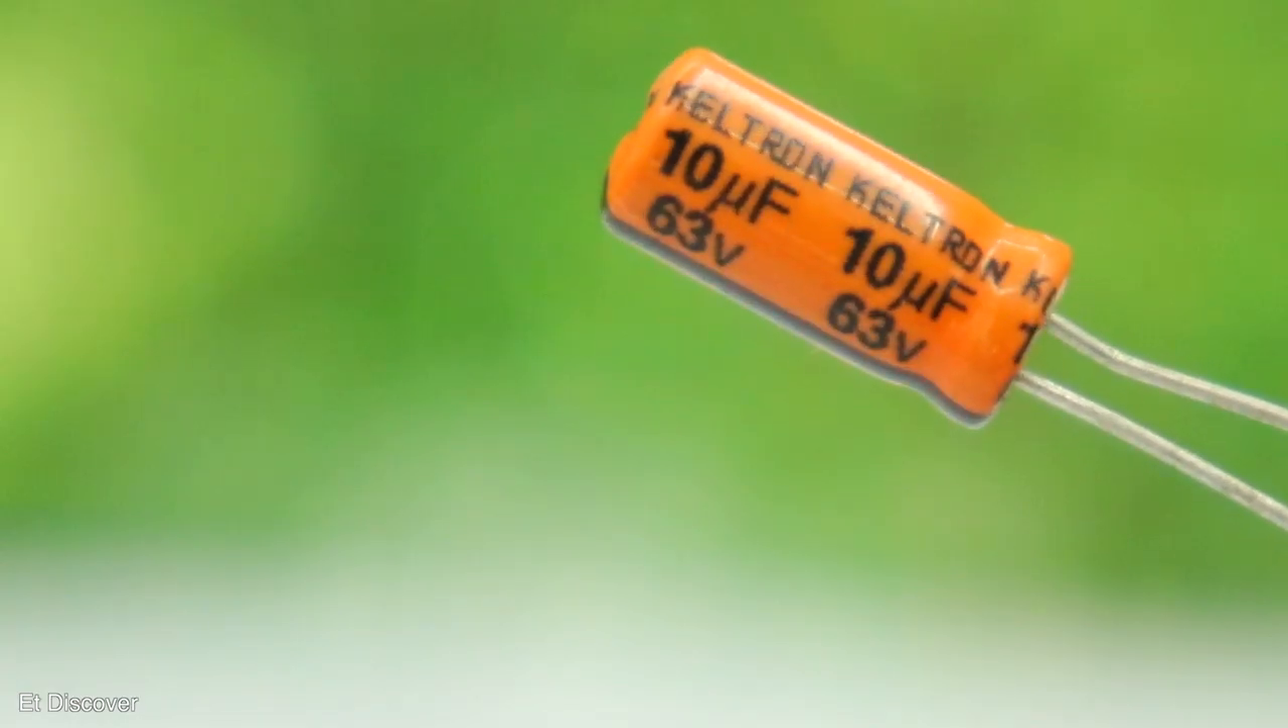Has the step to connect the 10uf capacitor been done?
No.